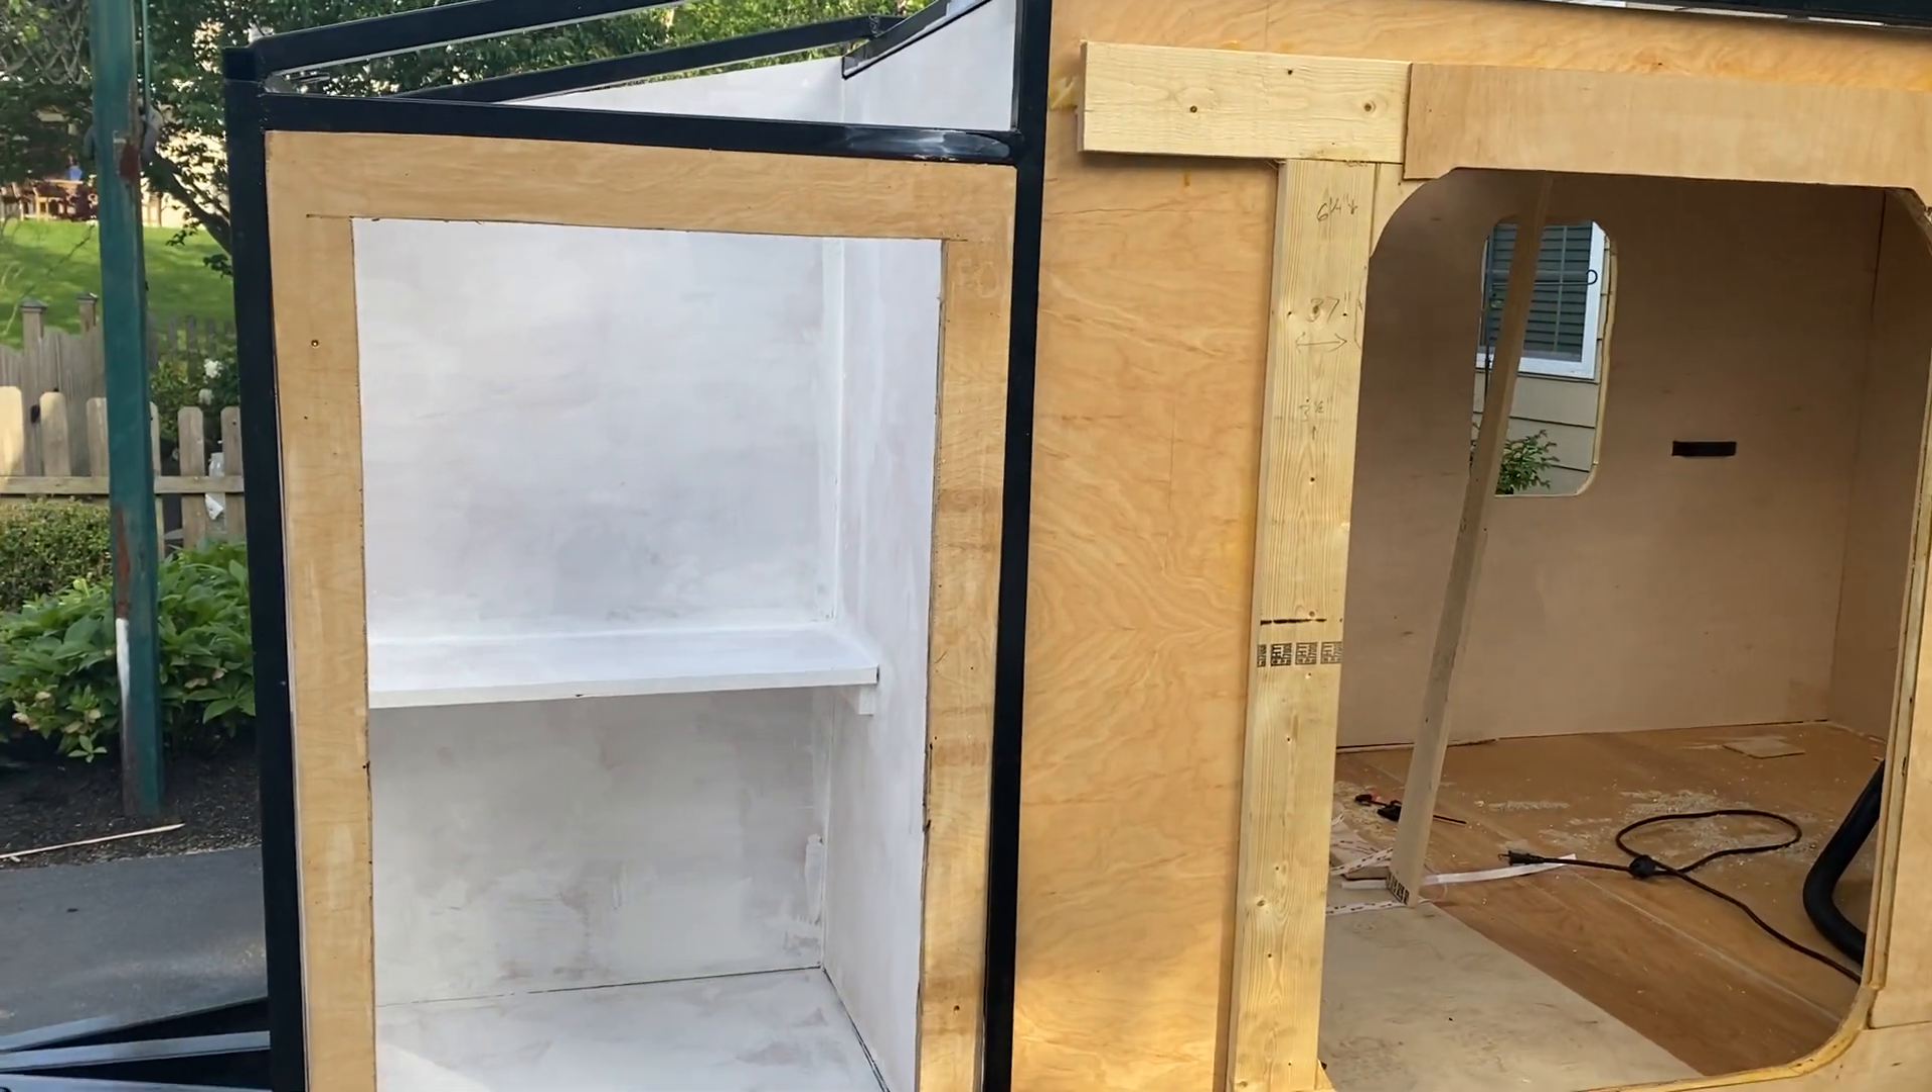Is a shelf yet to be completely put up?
No.